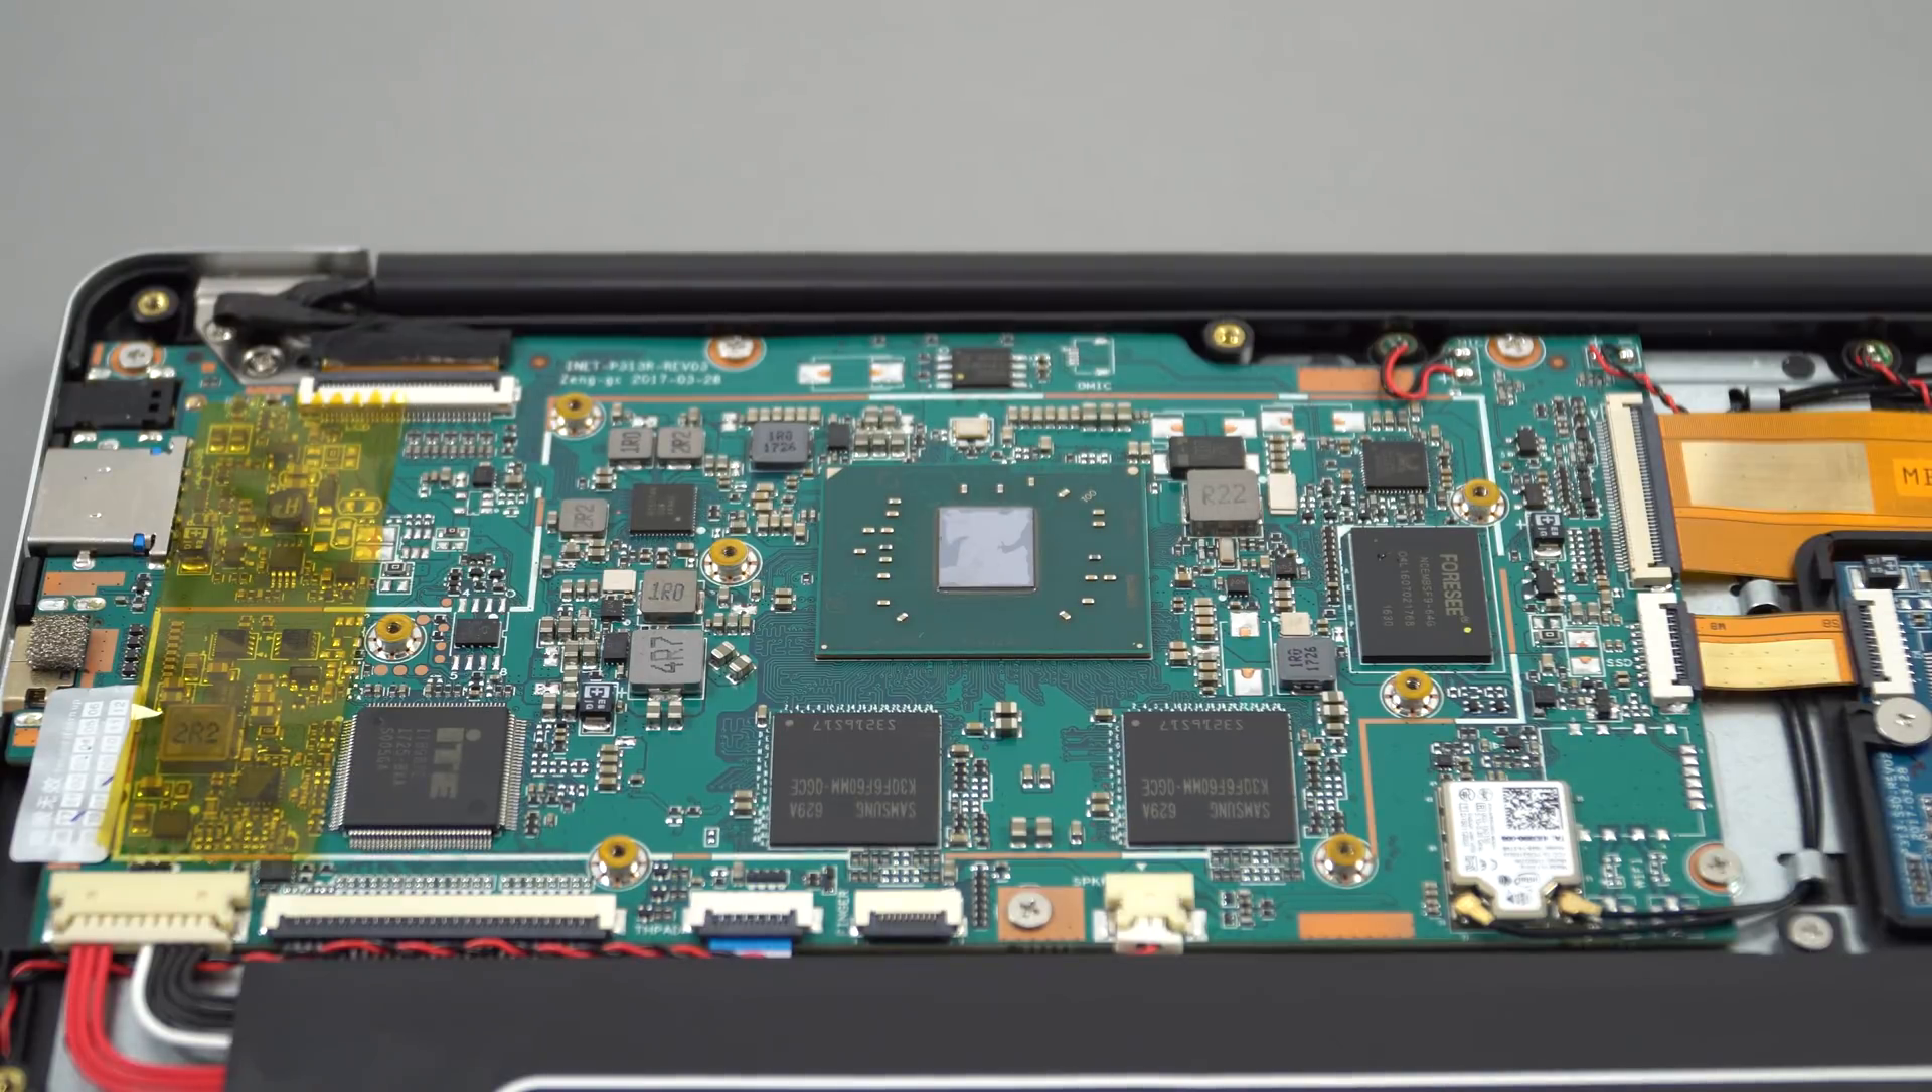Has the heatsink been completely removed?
Yes.